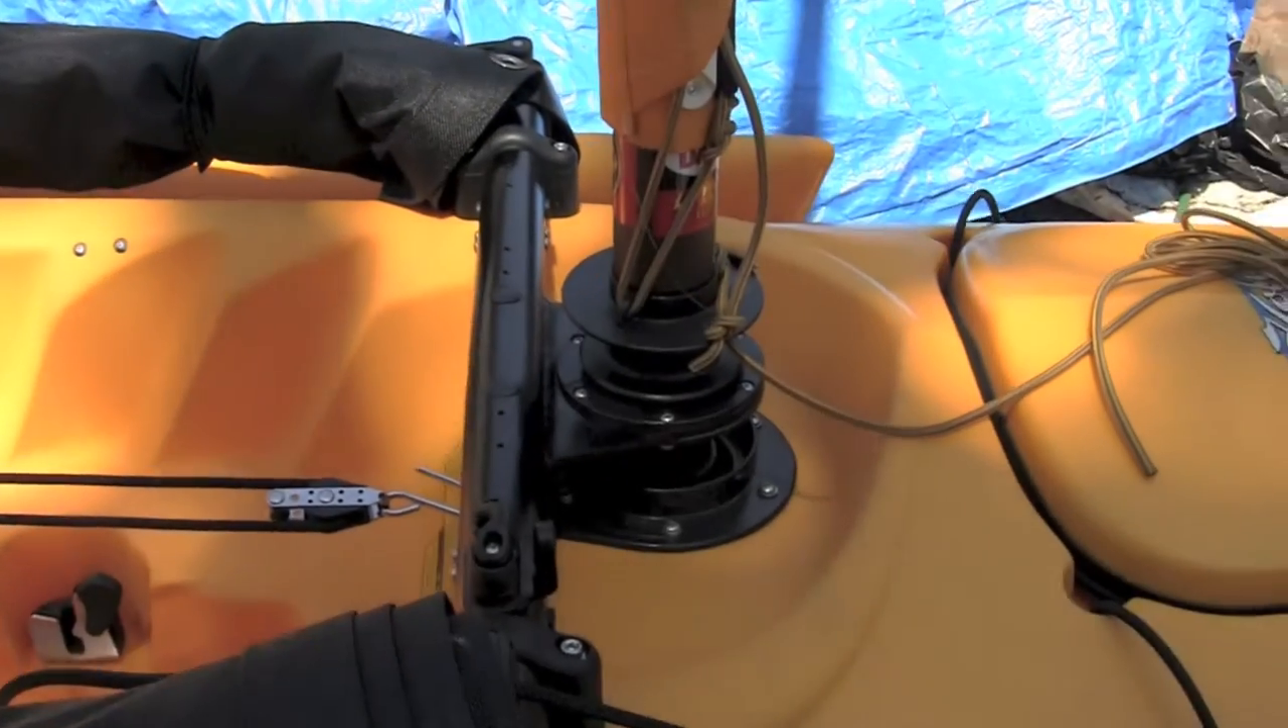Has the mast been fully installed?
Yes.